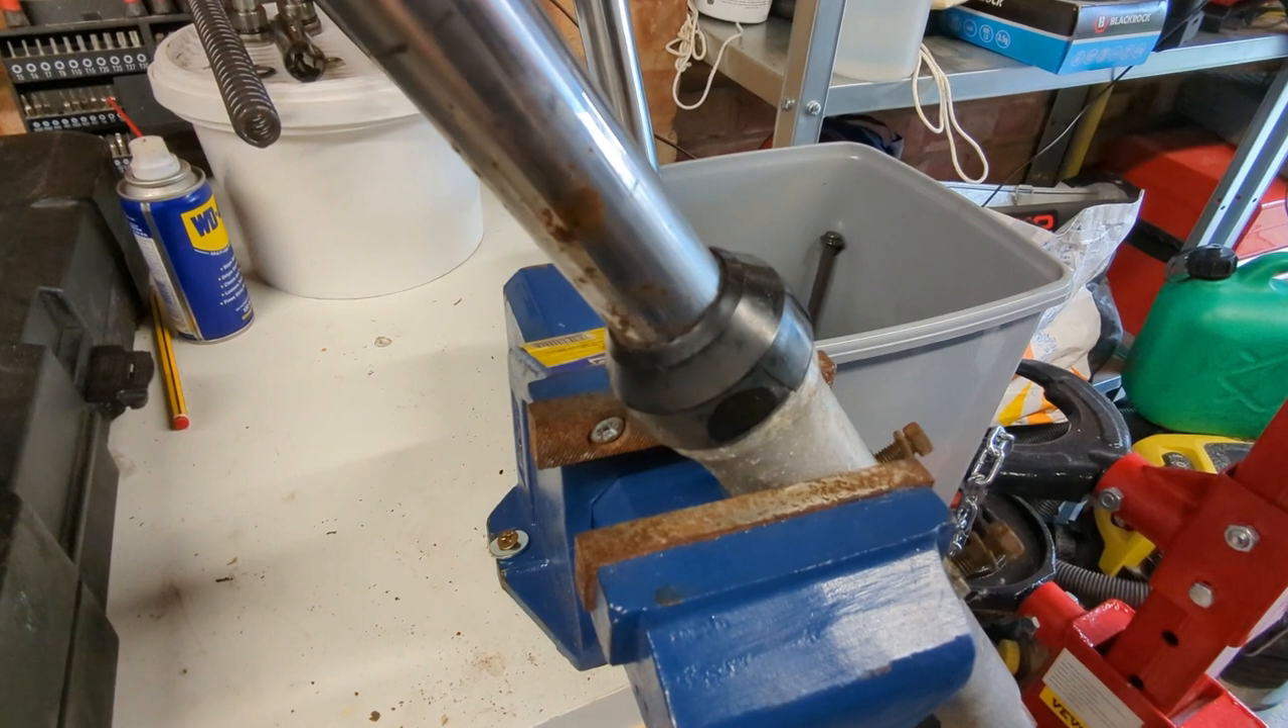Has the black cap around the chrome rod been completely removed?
No.